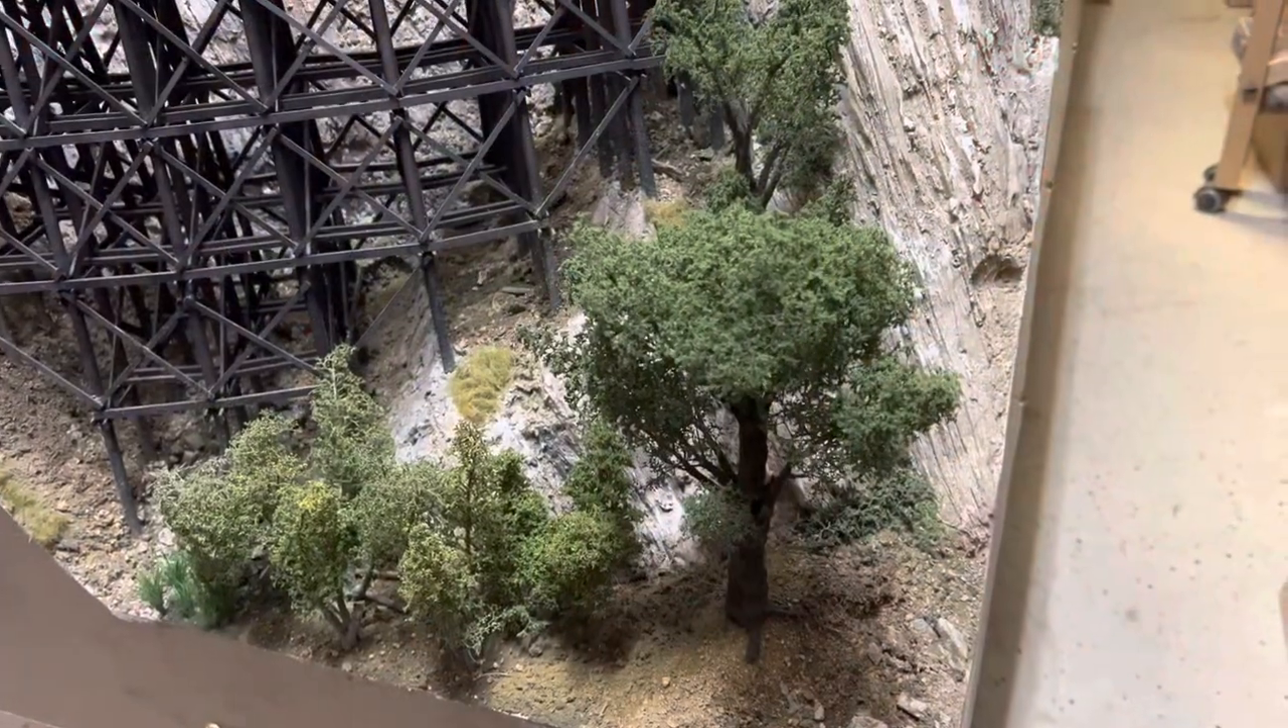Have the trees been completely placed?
Yes.